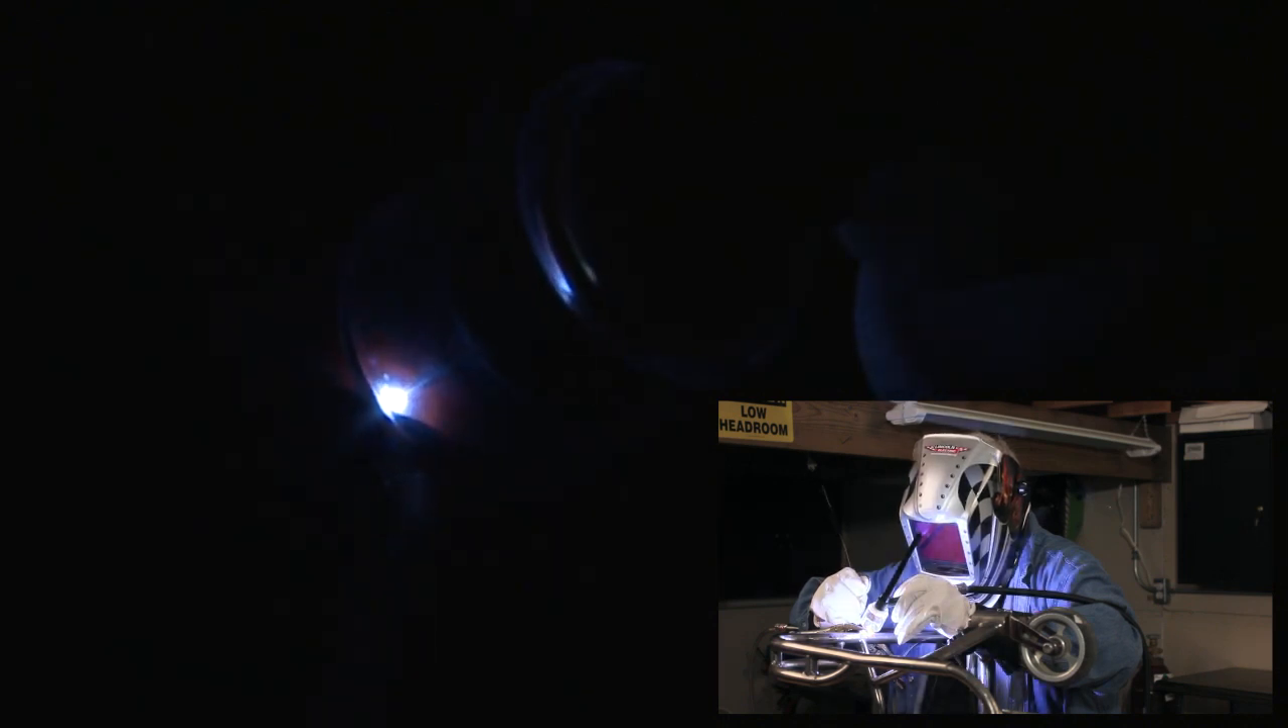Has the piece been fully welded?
No.